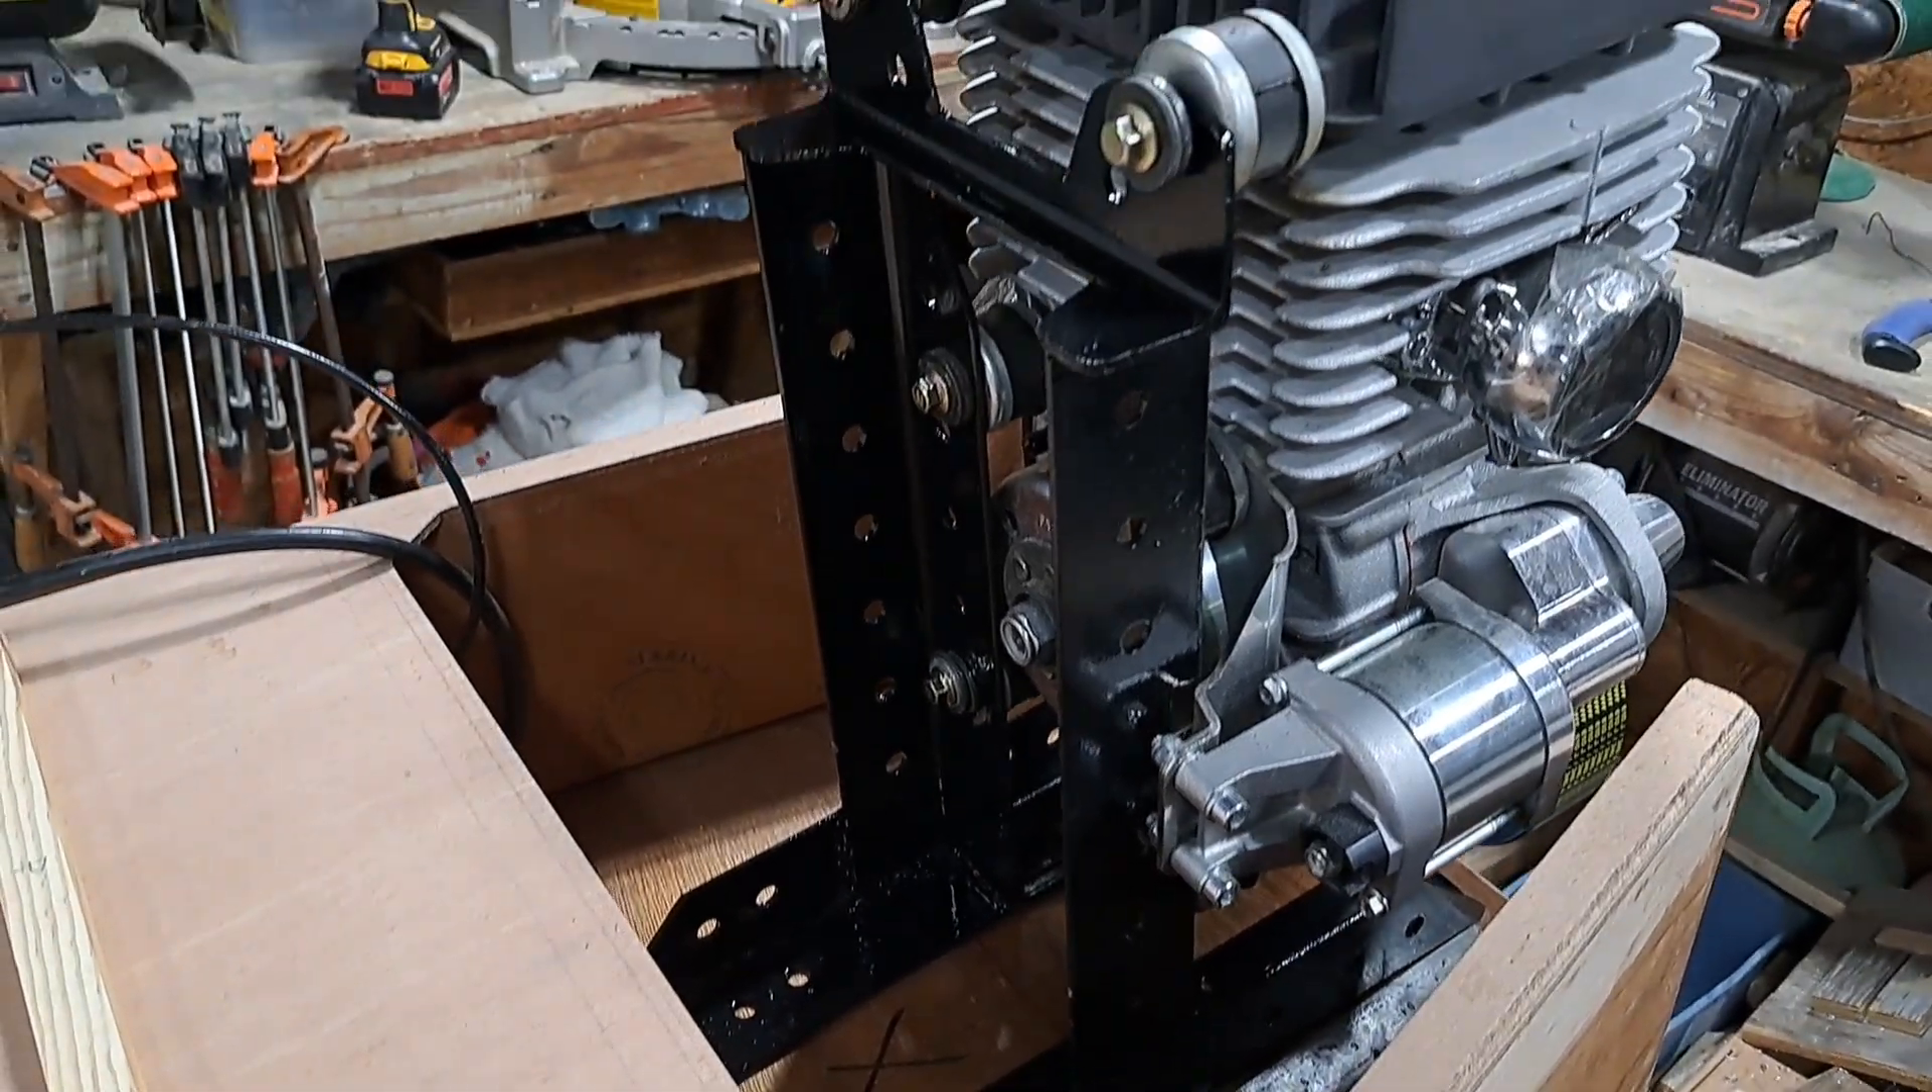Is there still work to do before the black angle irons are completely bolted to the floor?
Yes.